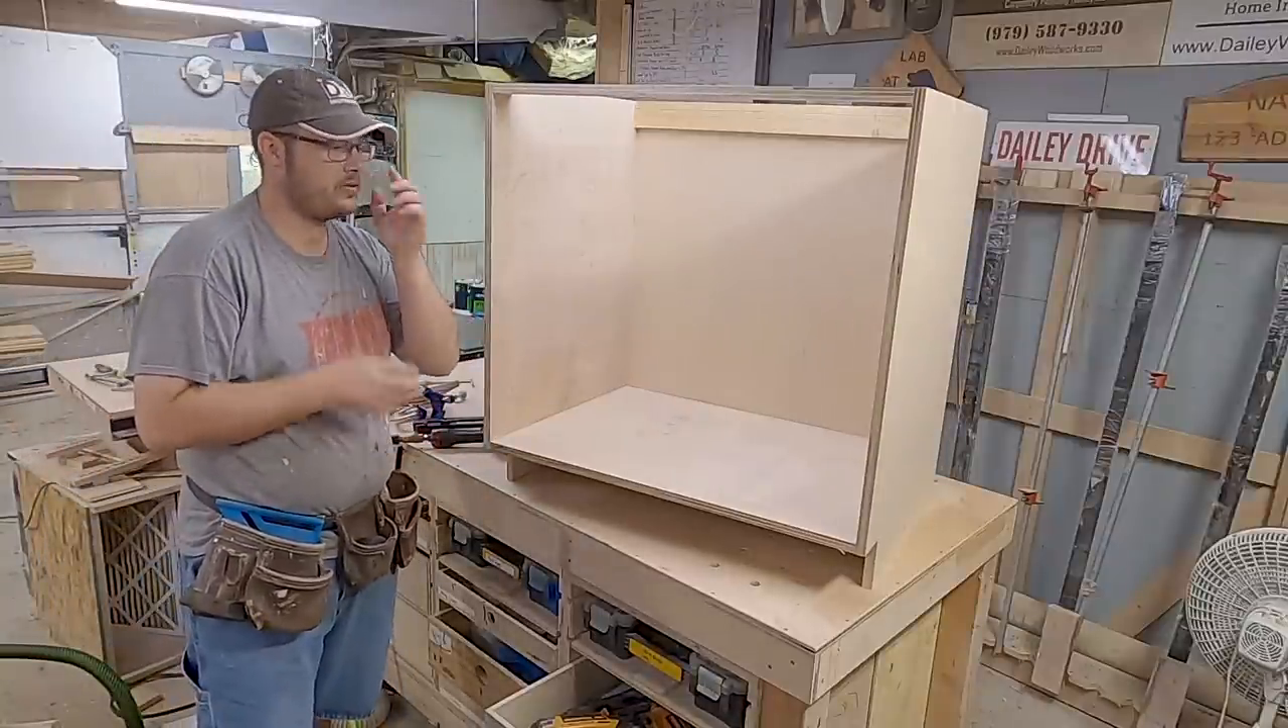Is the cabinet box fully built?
Yes.